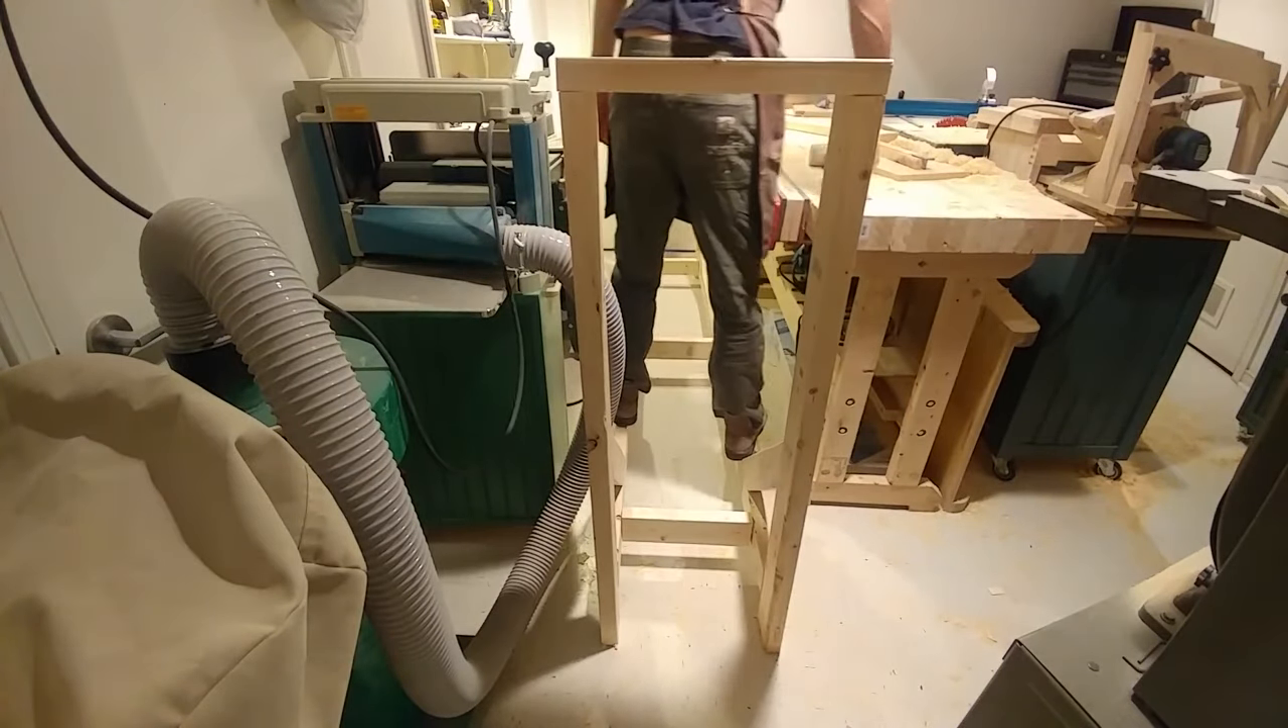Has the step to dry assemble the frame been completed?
Yes.